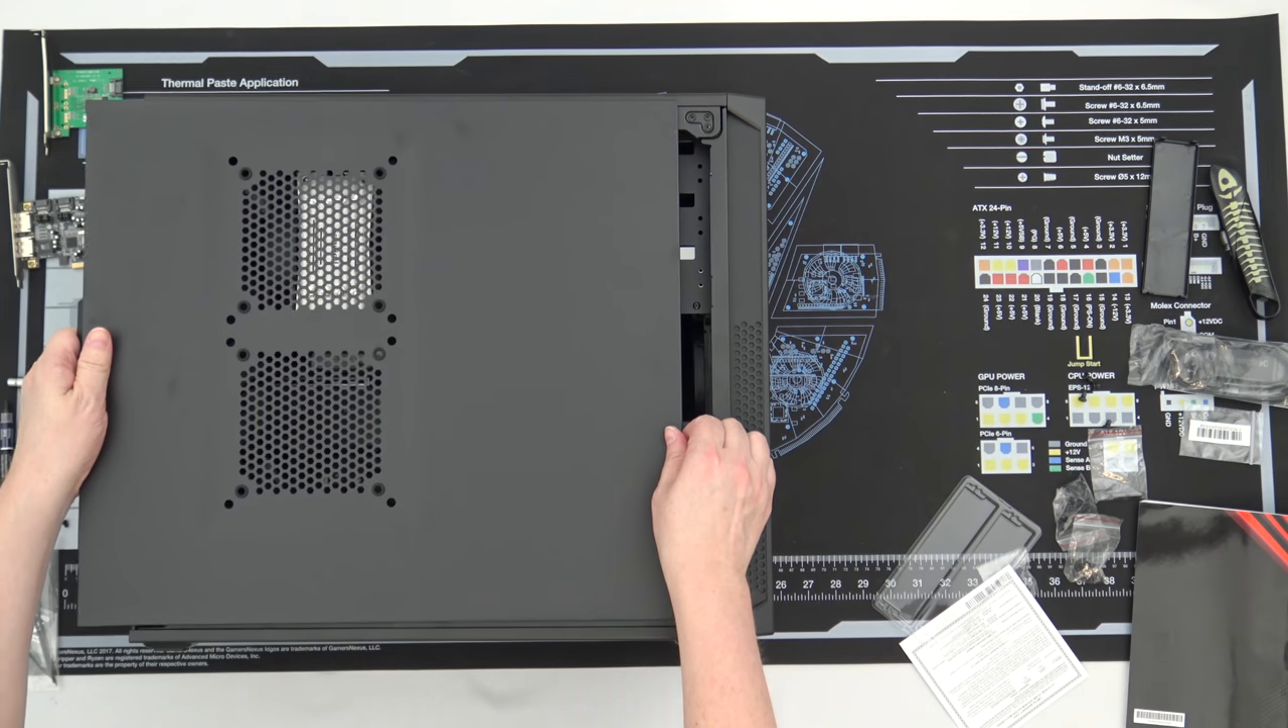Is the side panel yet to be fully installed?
Yes.